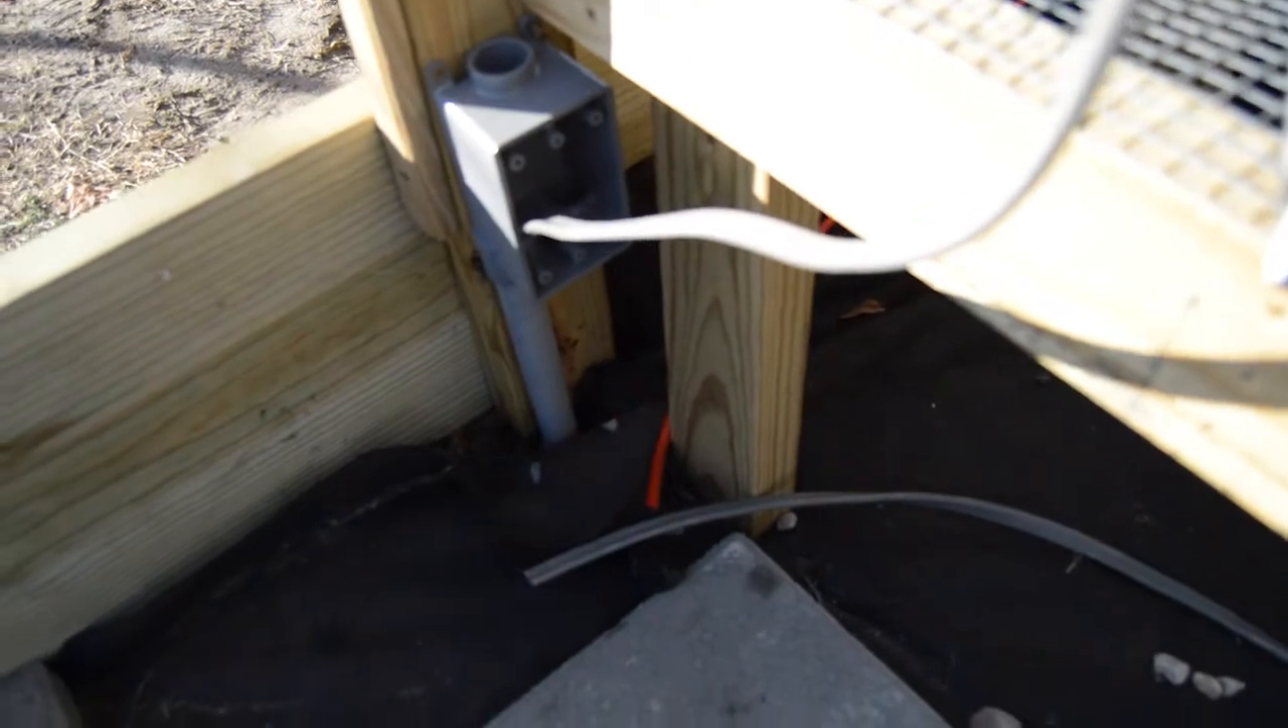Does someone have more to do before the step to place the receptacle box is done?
No.